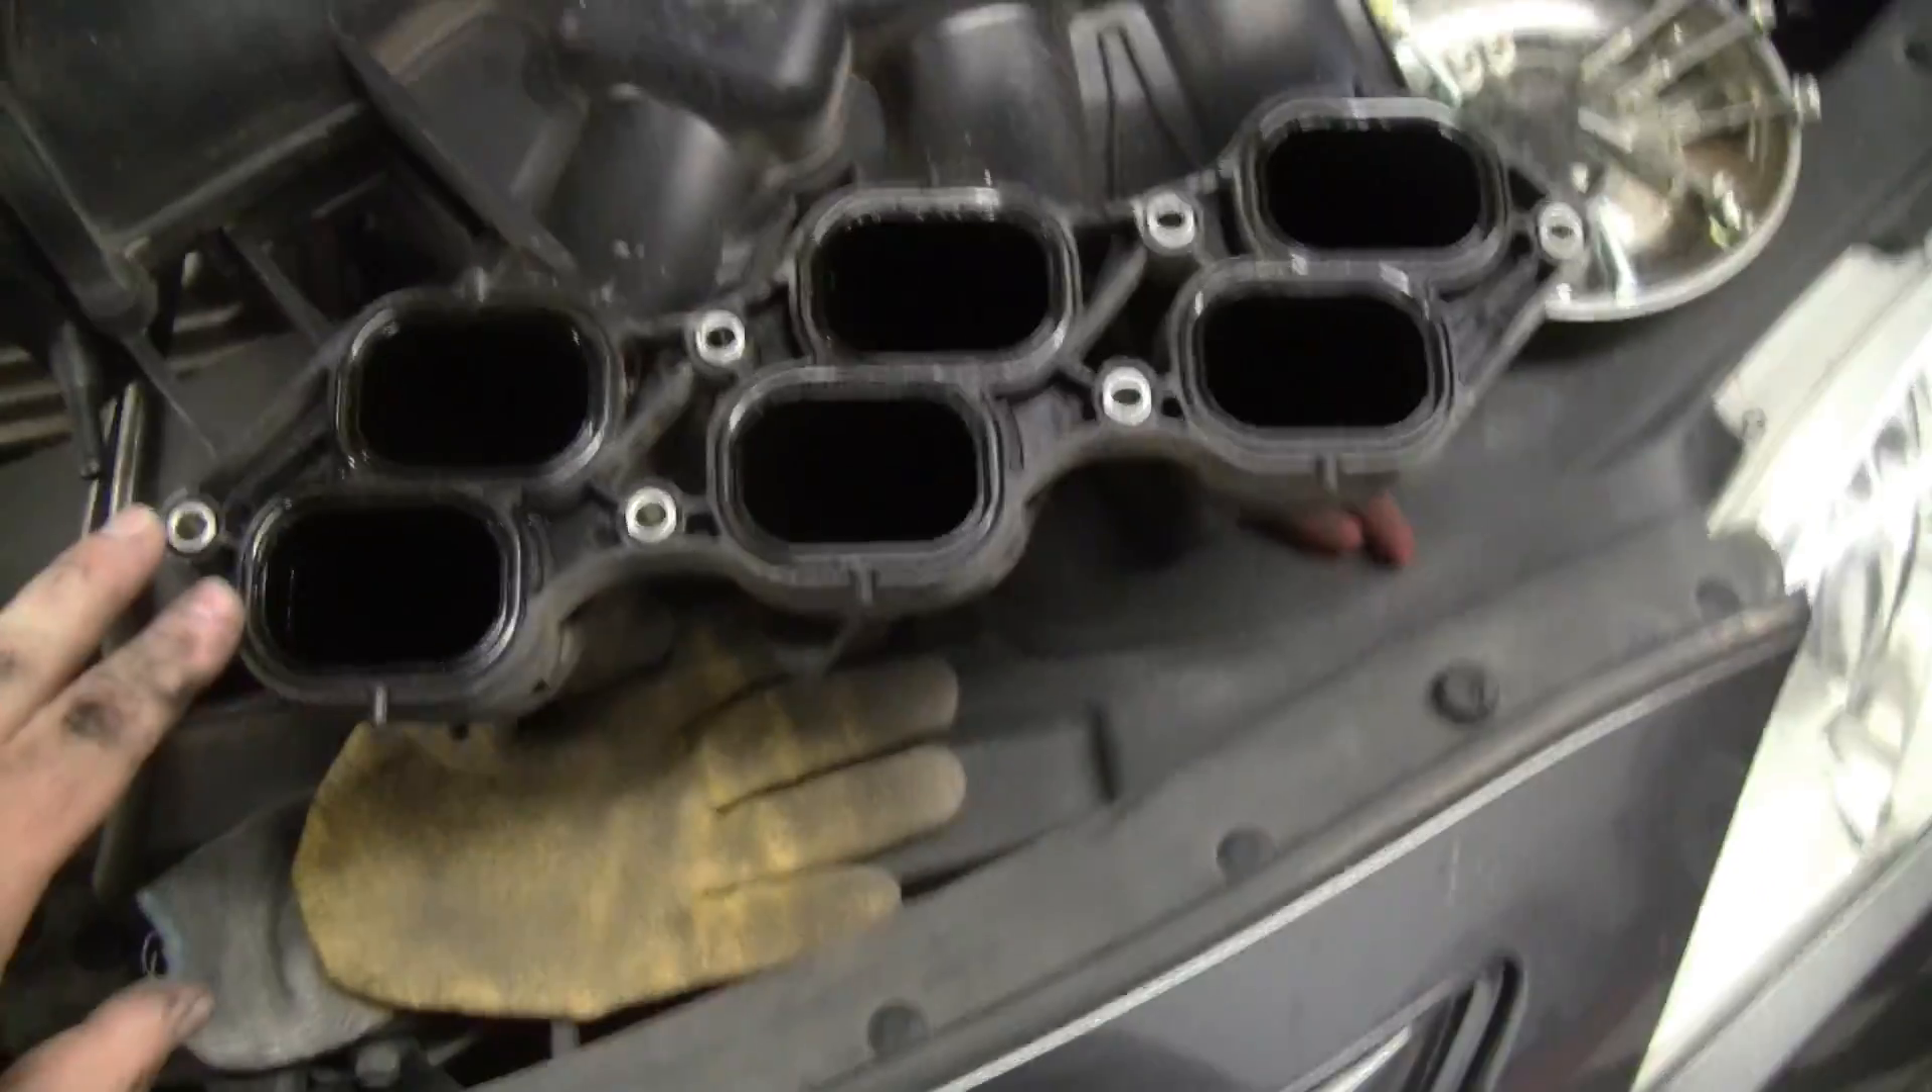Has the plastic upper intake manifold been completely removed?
Yes.